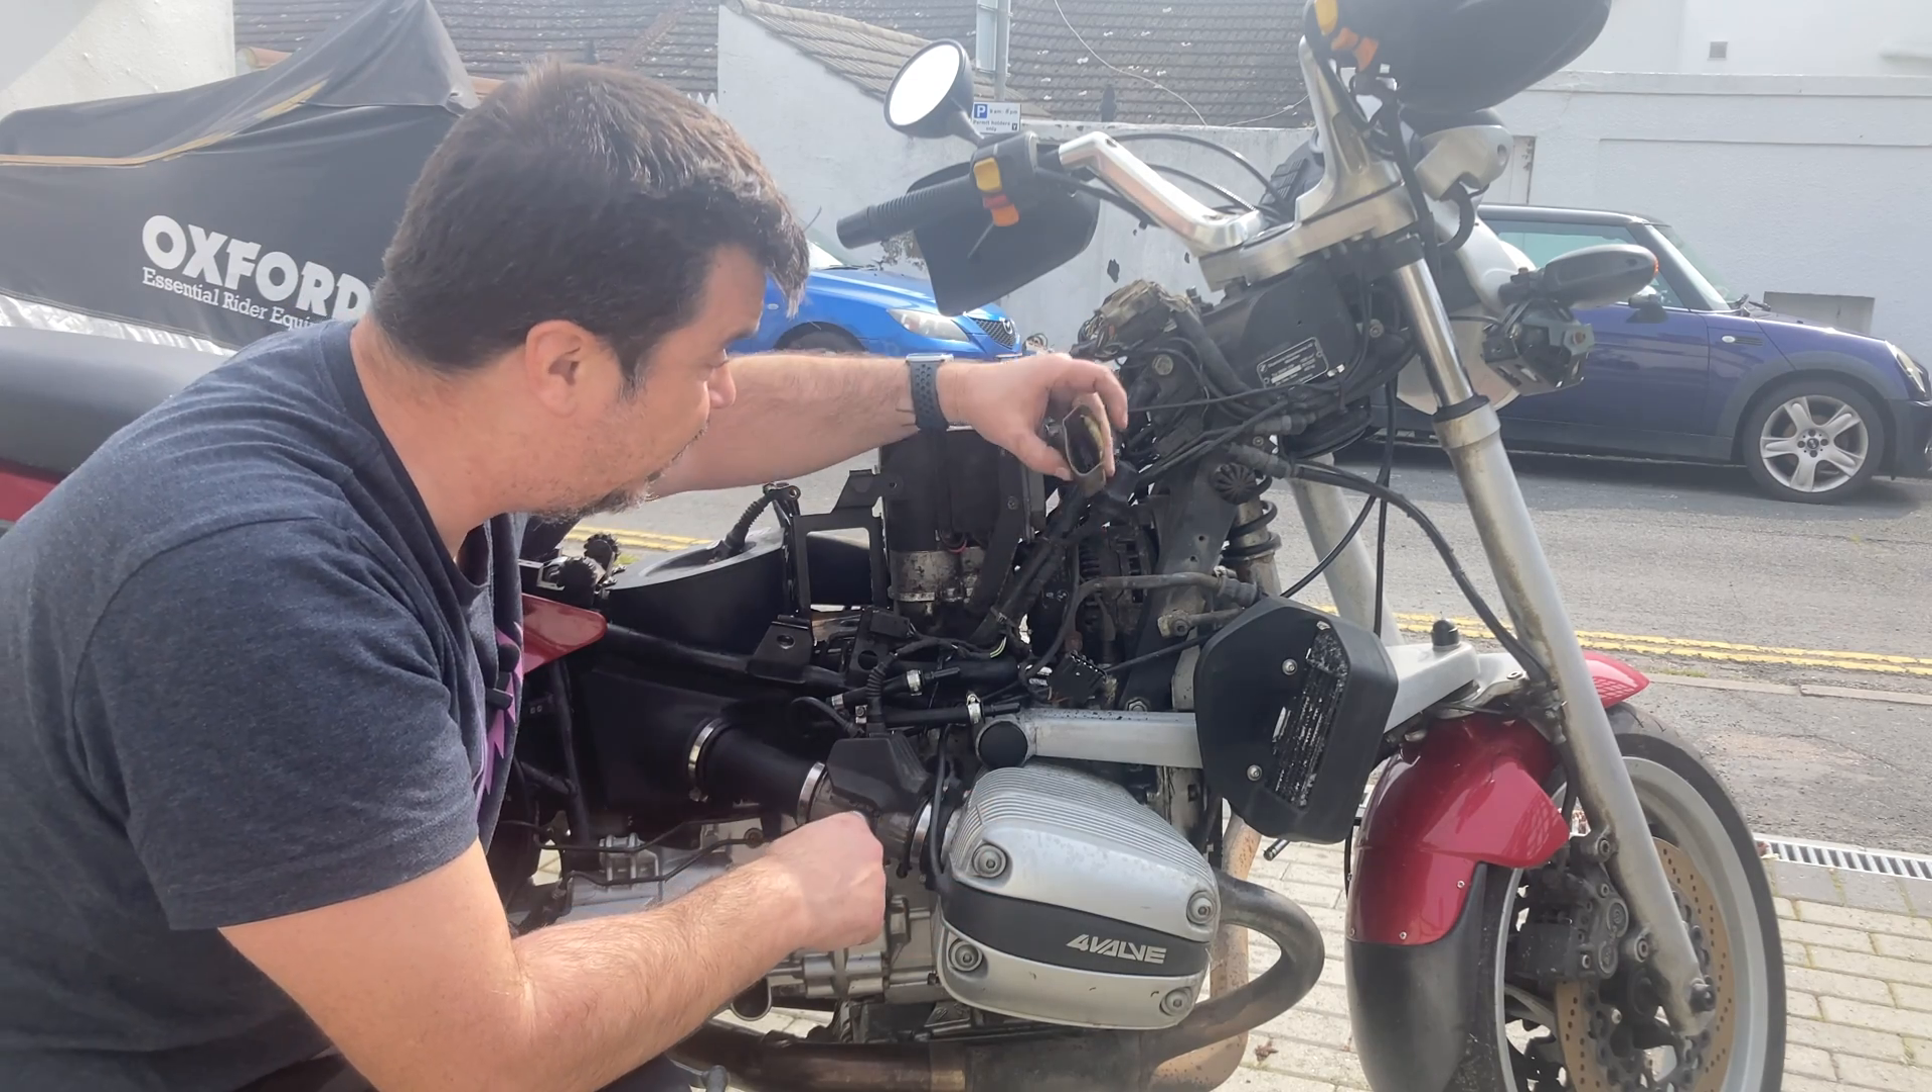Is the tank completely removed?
Yes.